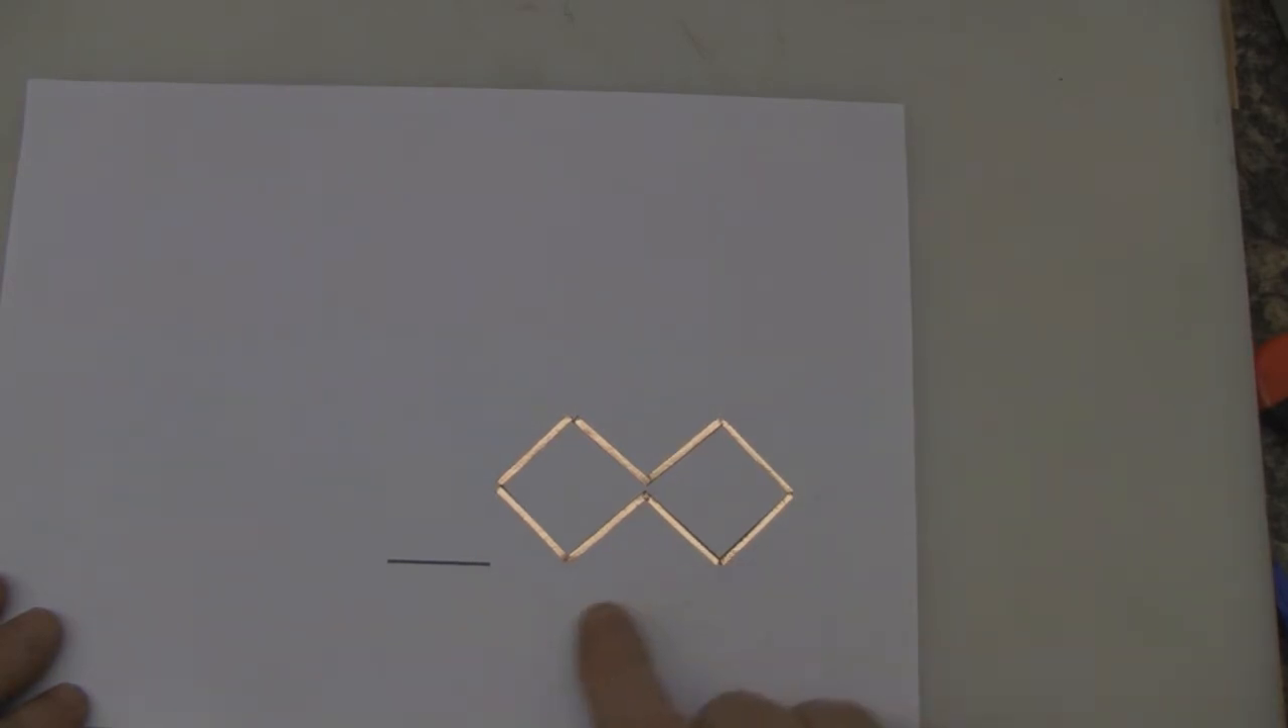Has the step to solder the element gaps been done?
No.